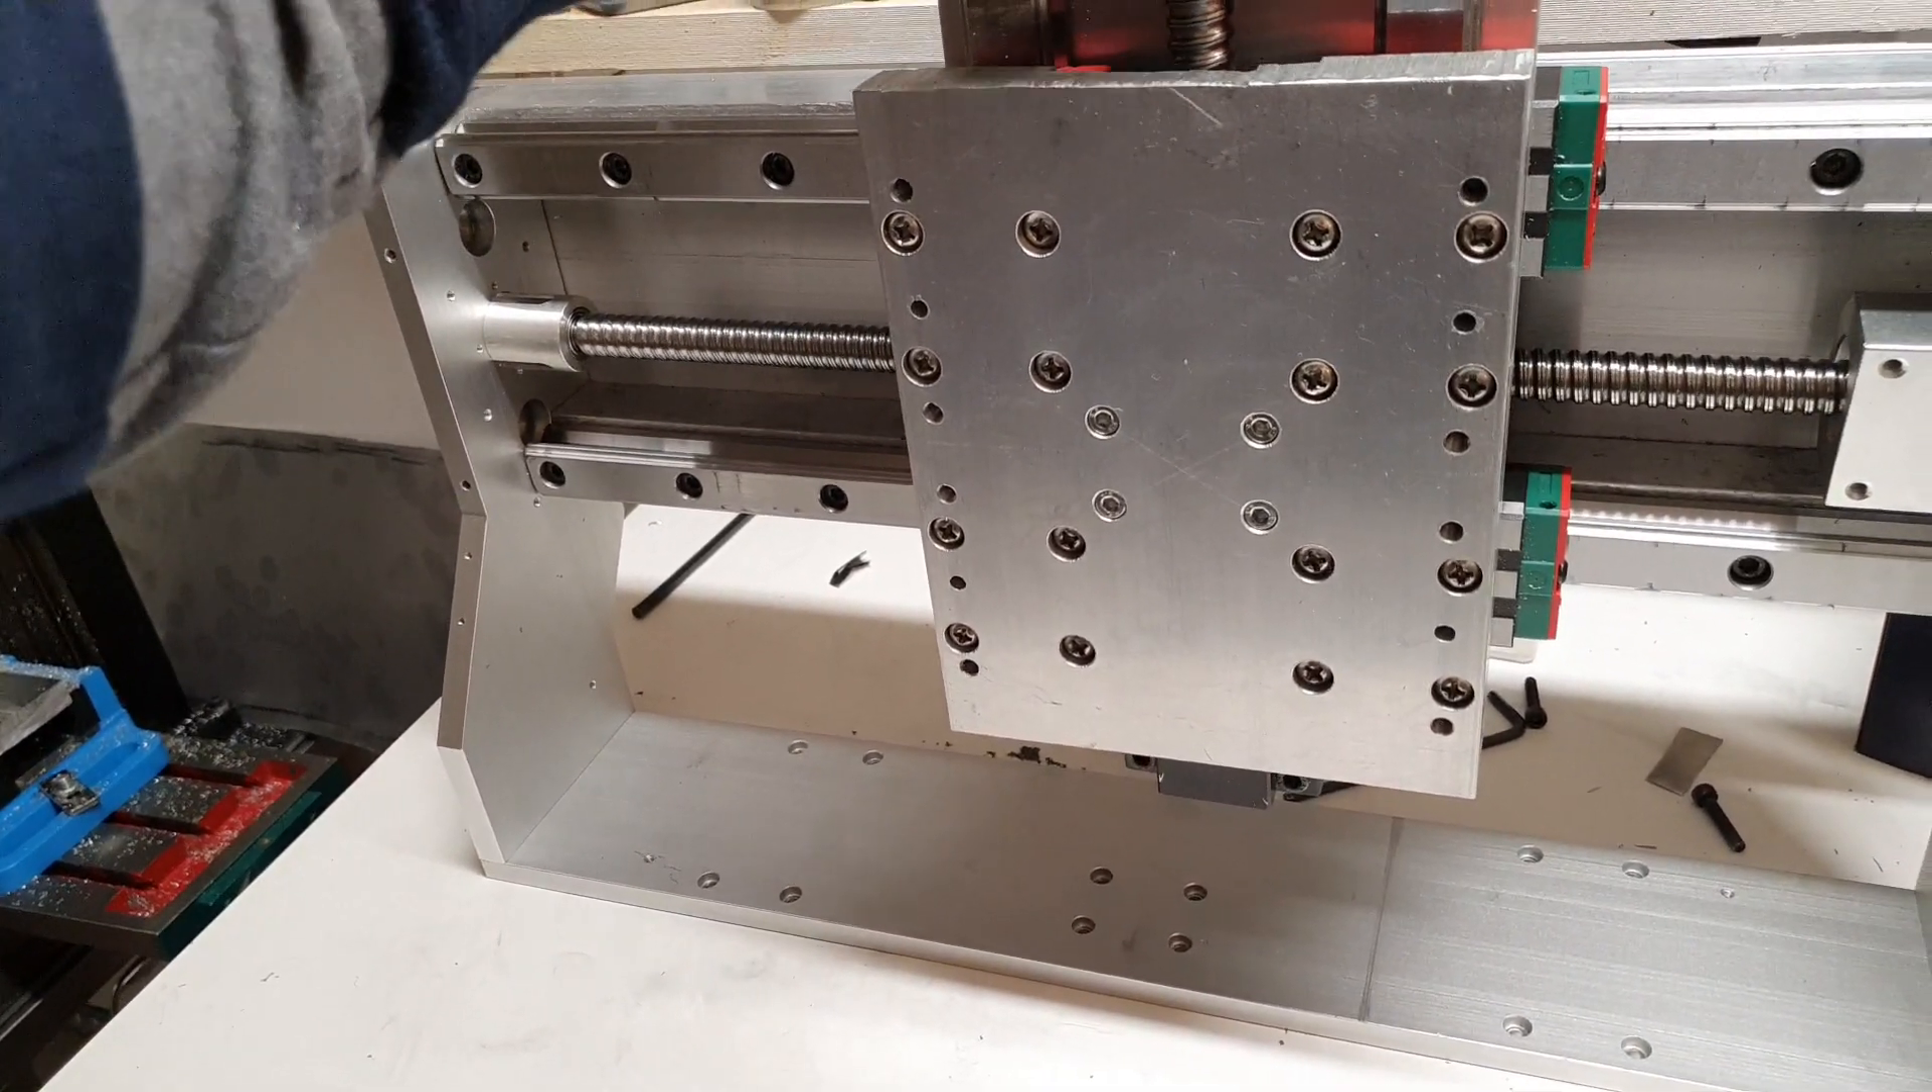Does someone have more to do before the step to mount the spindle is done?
Yes.